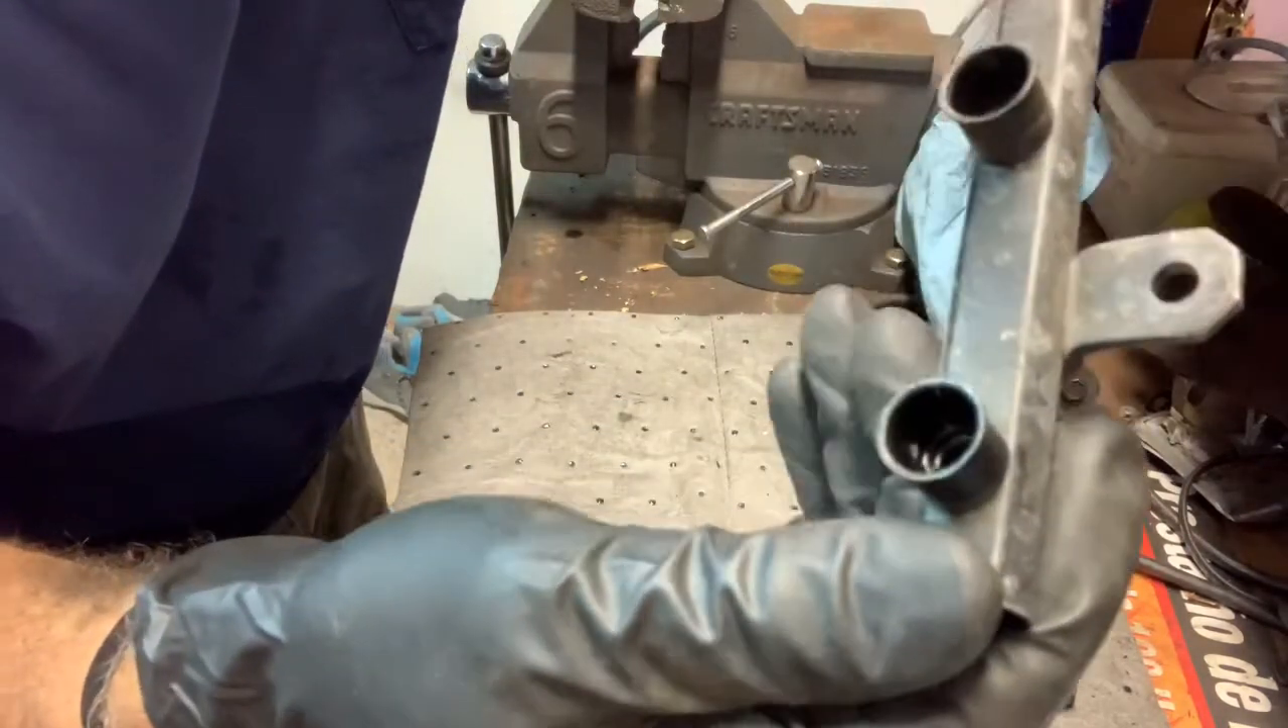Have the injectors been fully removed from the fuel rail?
Yes.